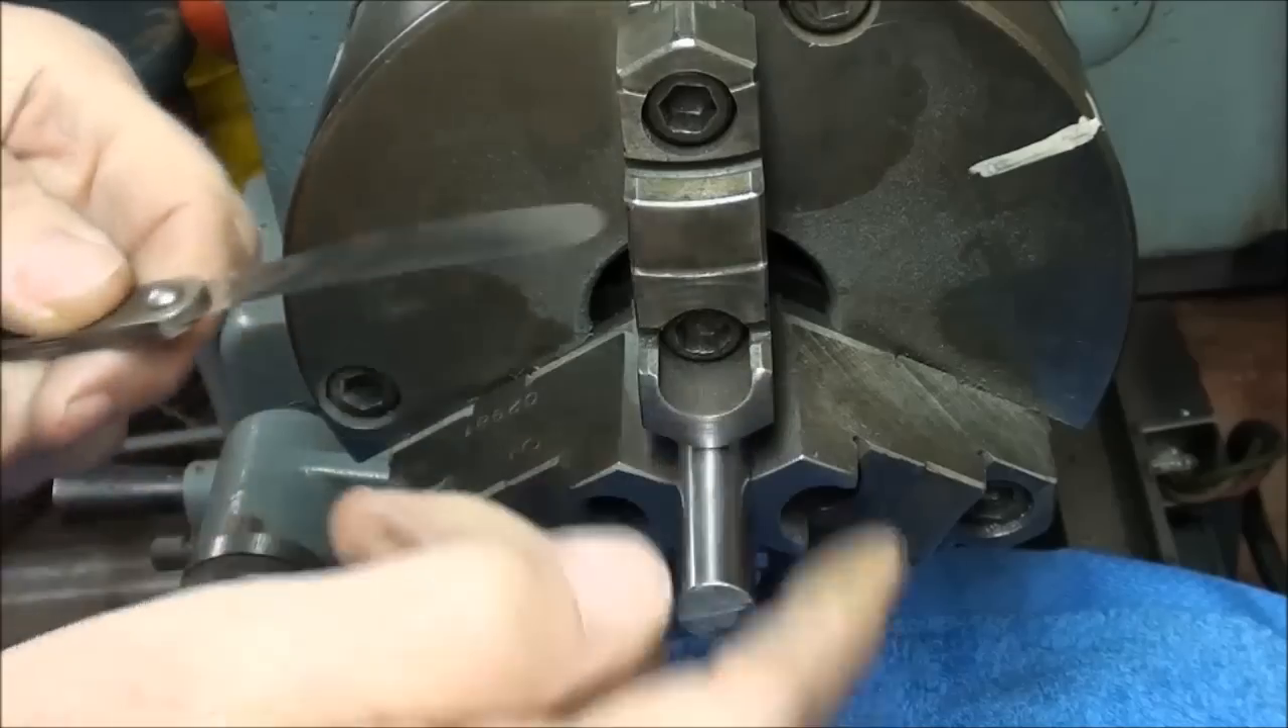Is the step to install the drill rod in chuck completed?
Yes.